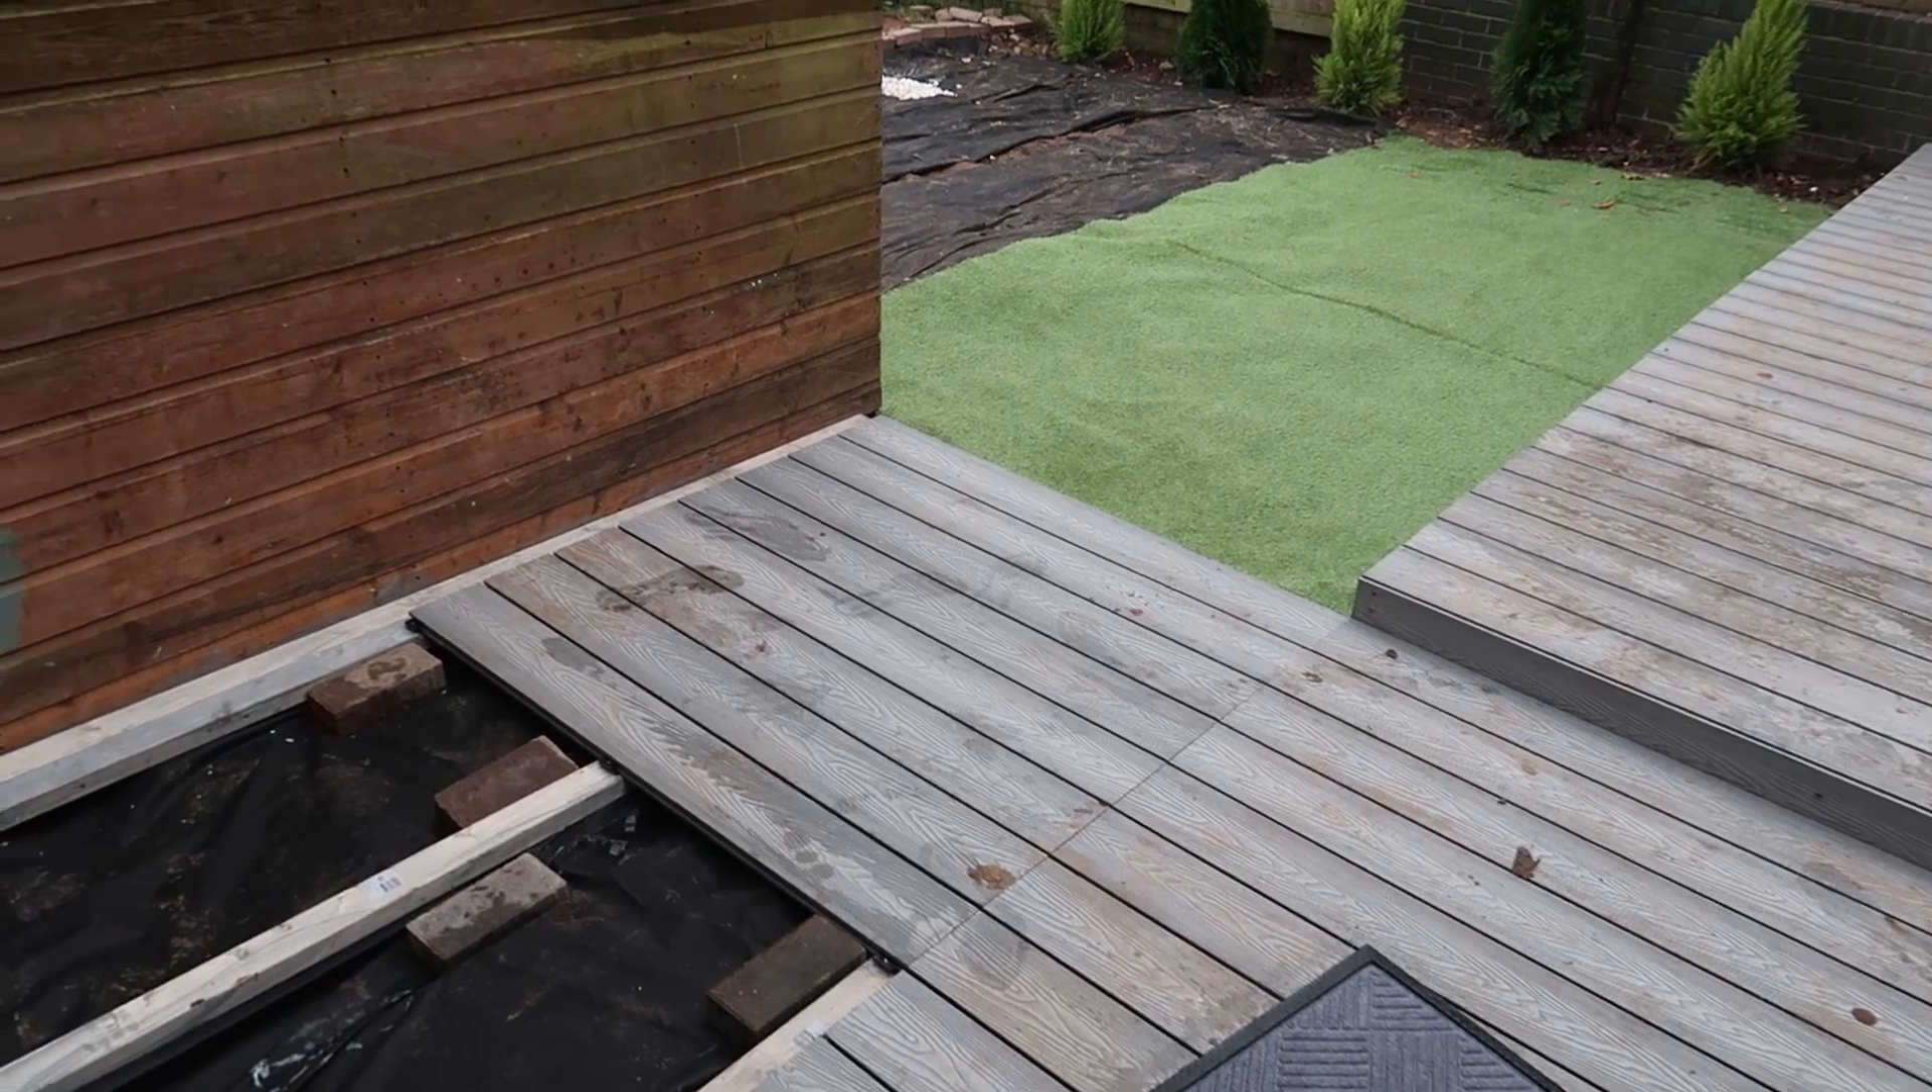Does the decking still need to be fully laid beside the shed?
Yes.